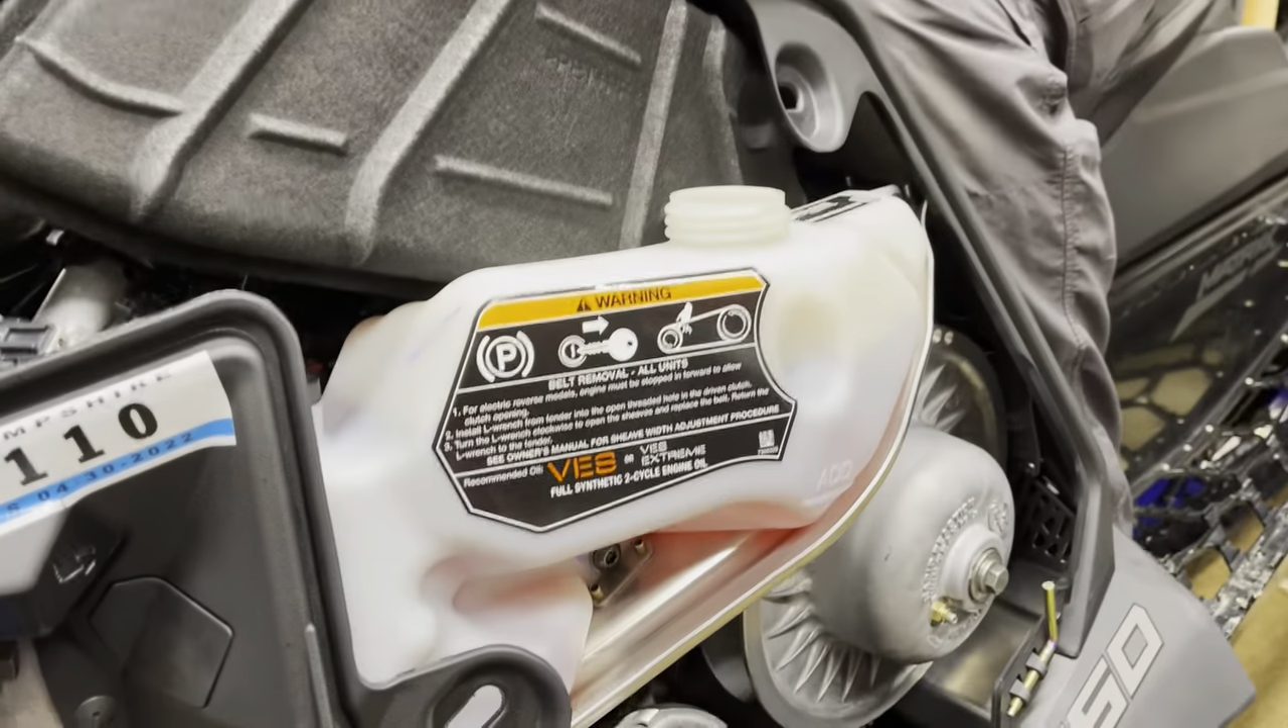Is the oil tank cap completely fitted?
No.